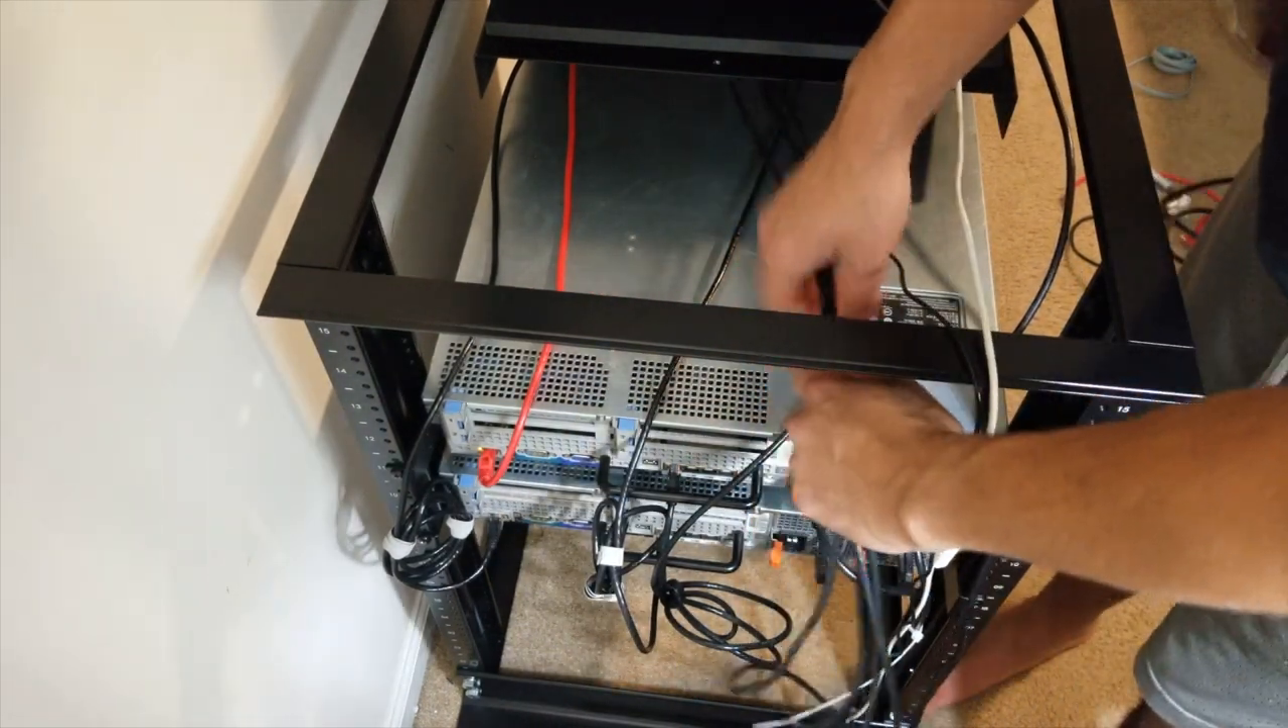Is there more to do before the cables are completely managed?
Yes.